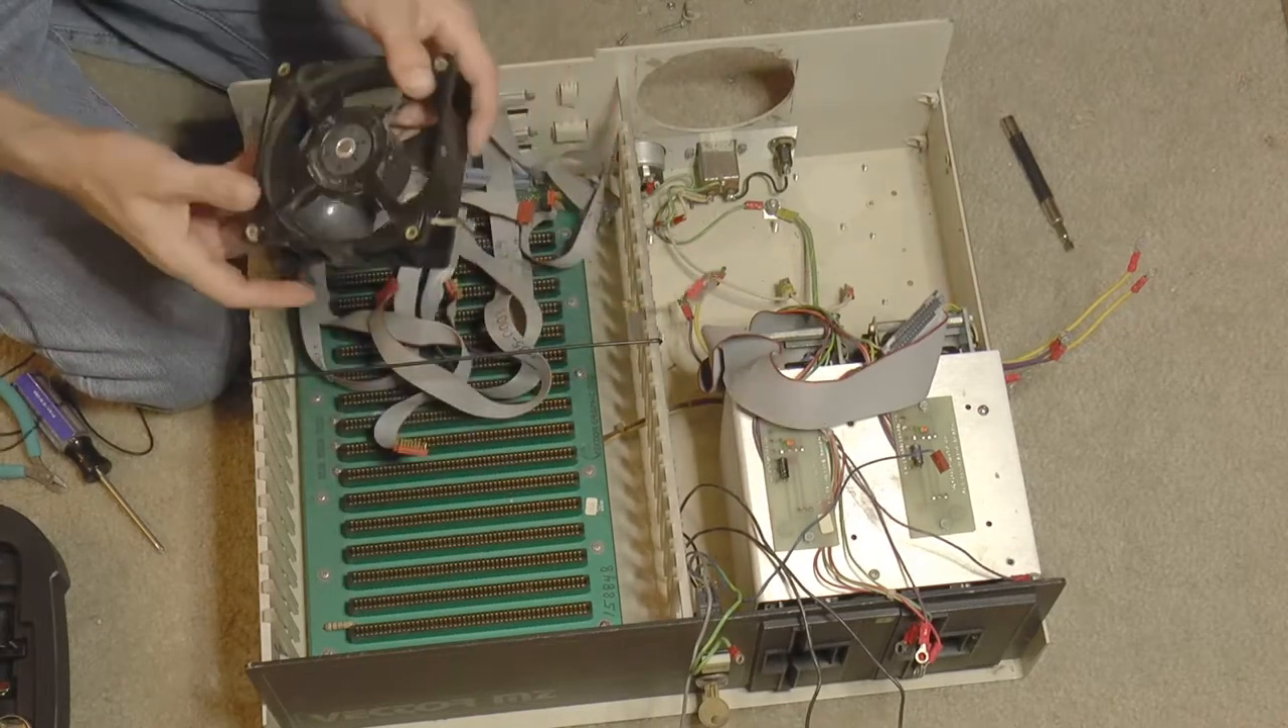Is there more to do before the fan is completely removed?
No.